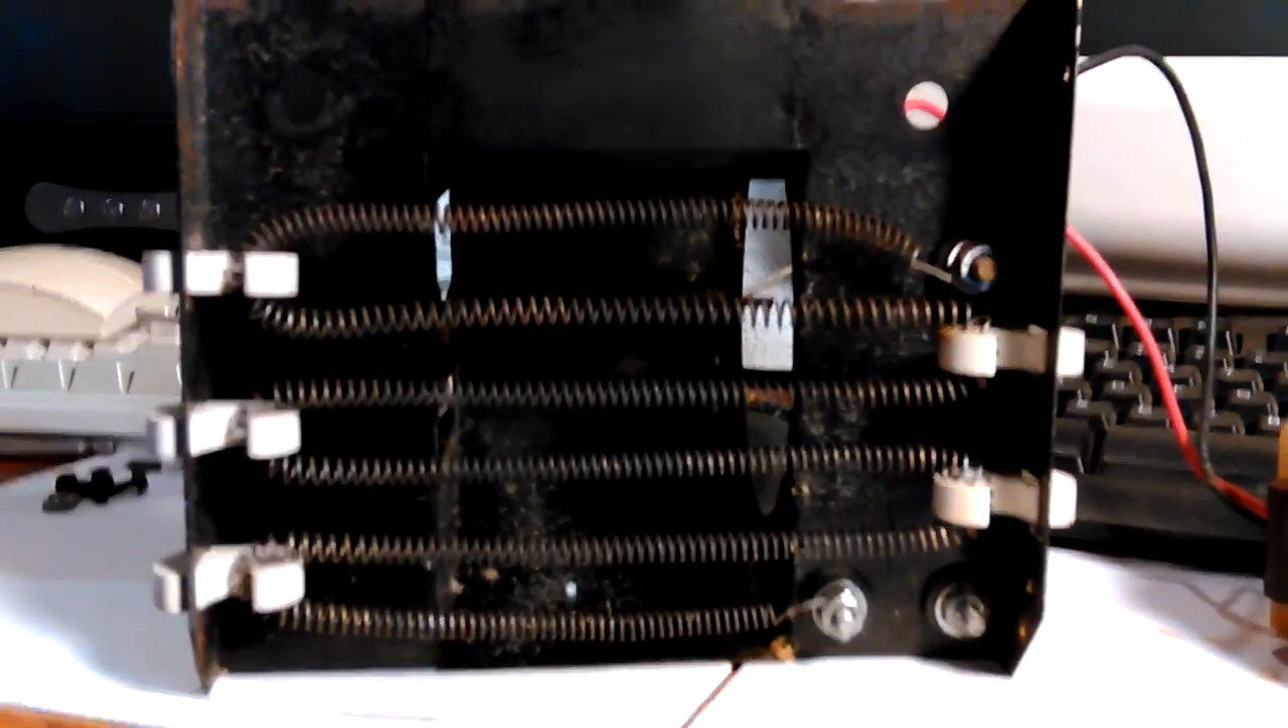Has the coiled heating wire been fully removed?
No.